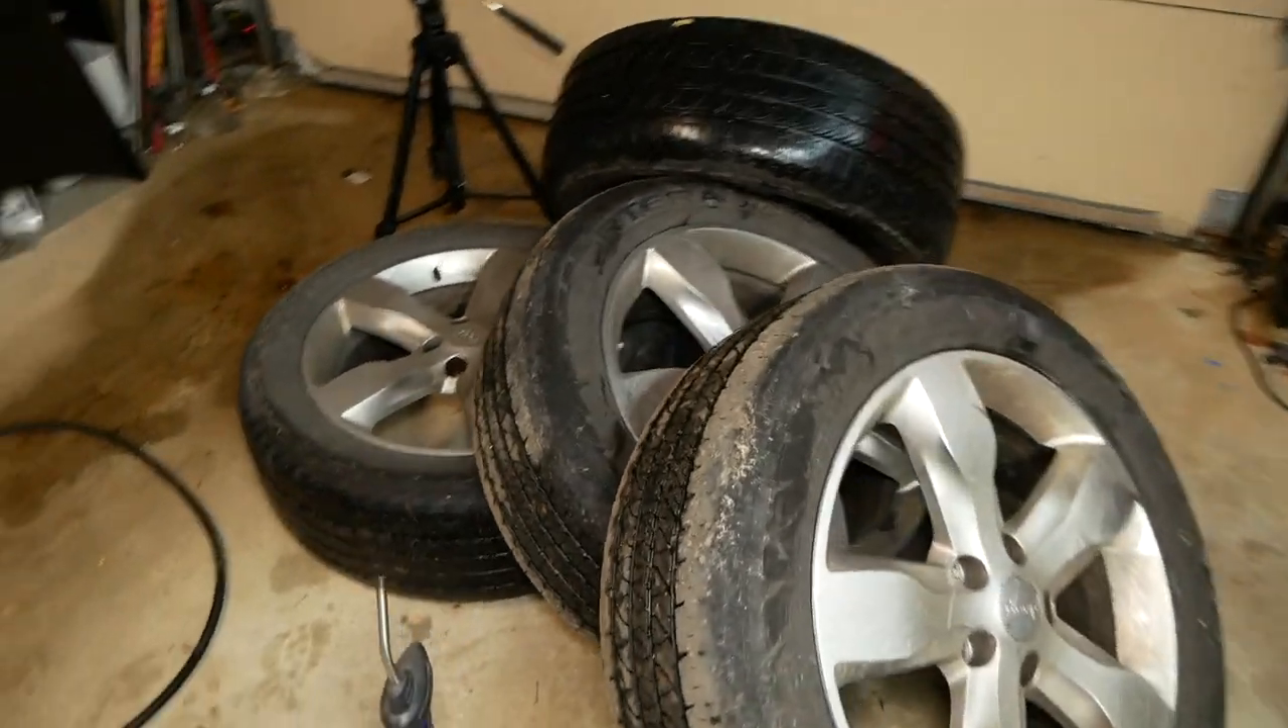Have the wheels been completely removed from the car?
Yes.